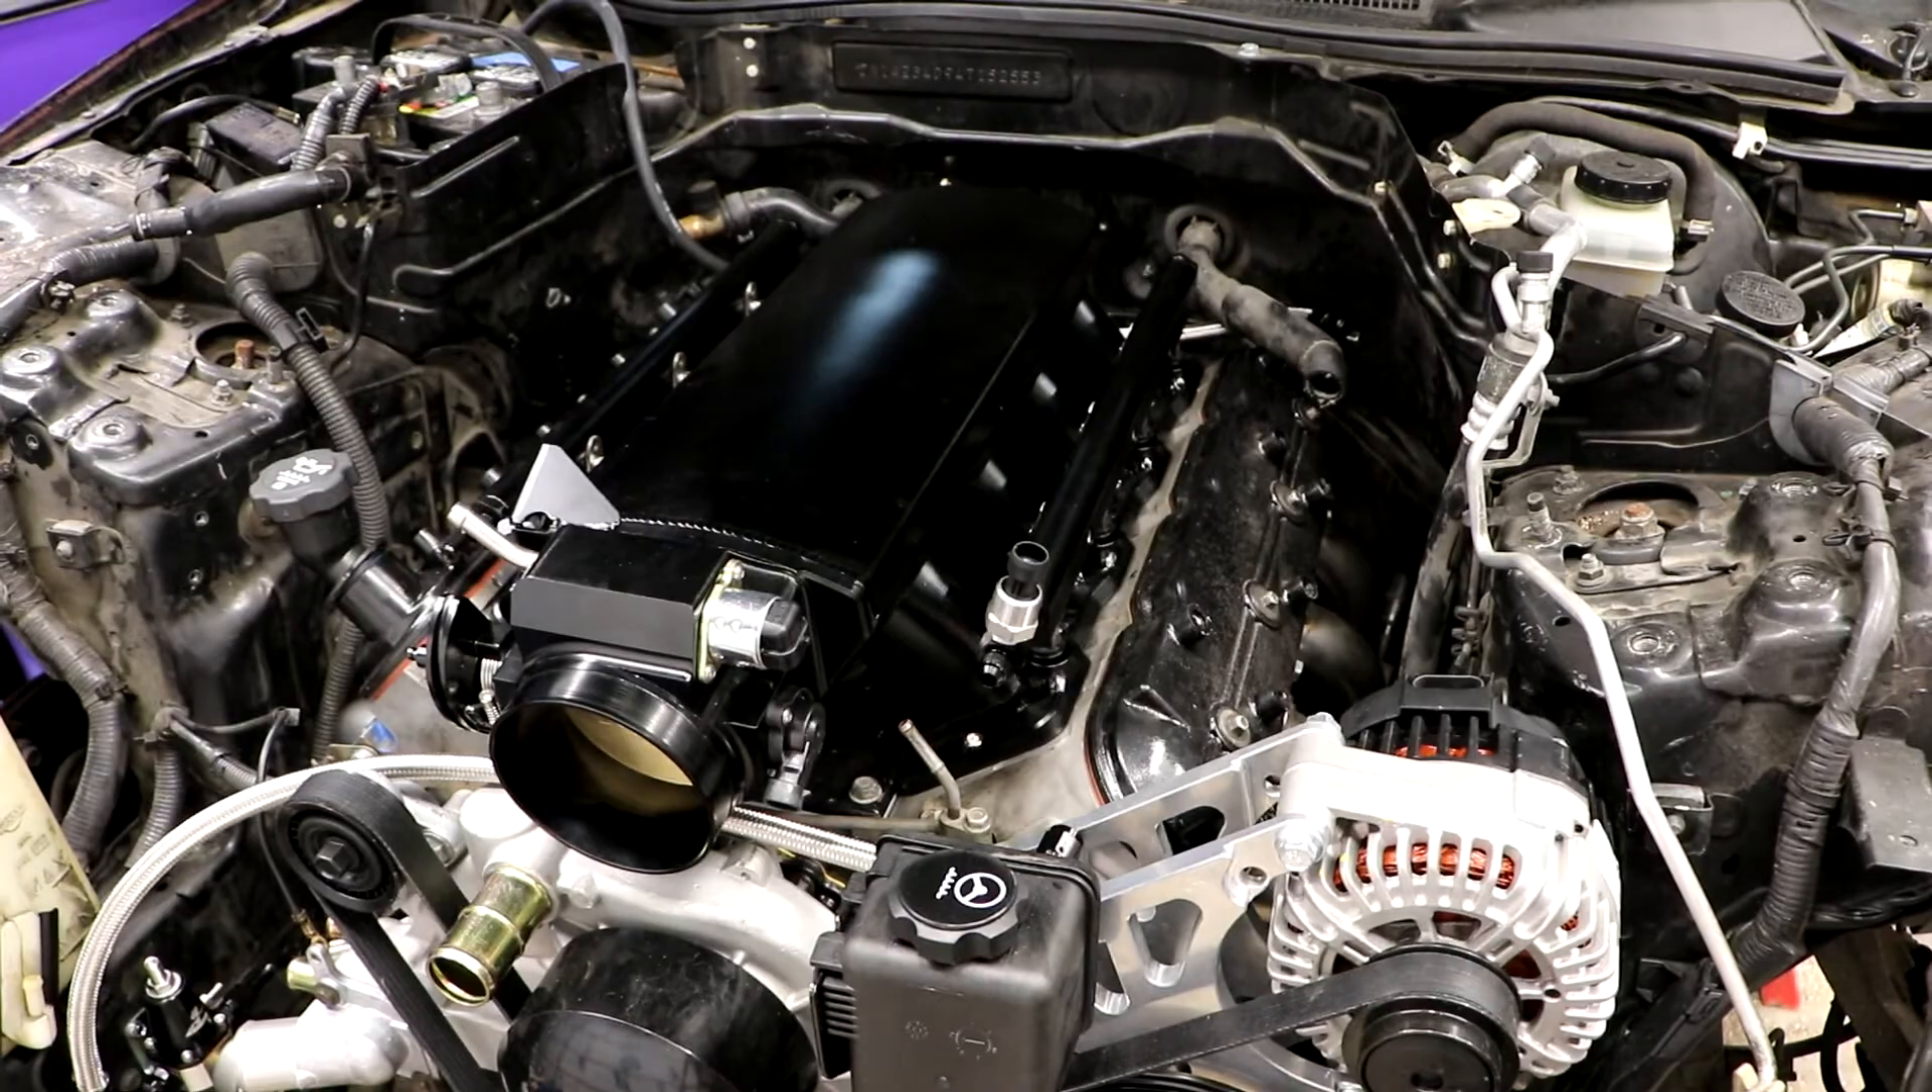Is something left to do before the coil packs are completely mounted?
Yes.